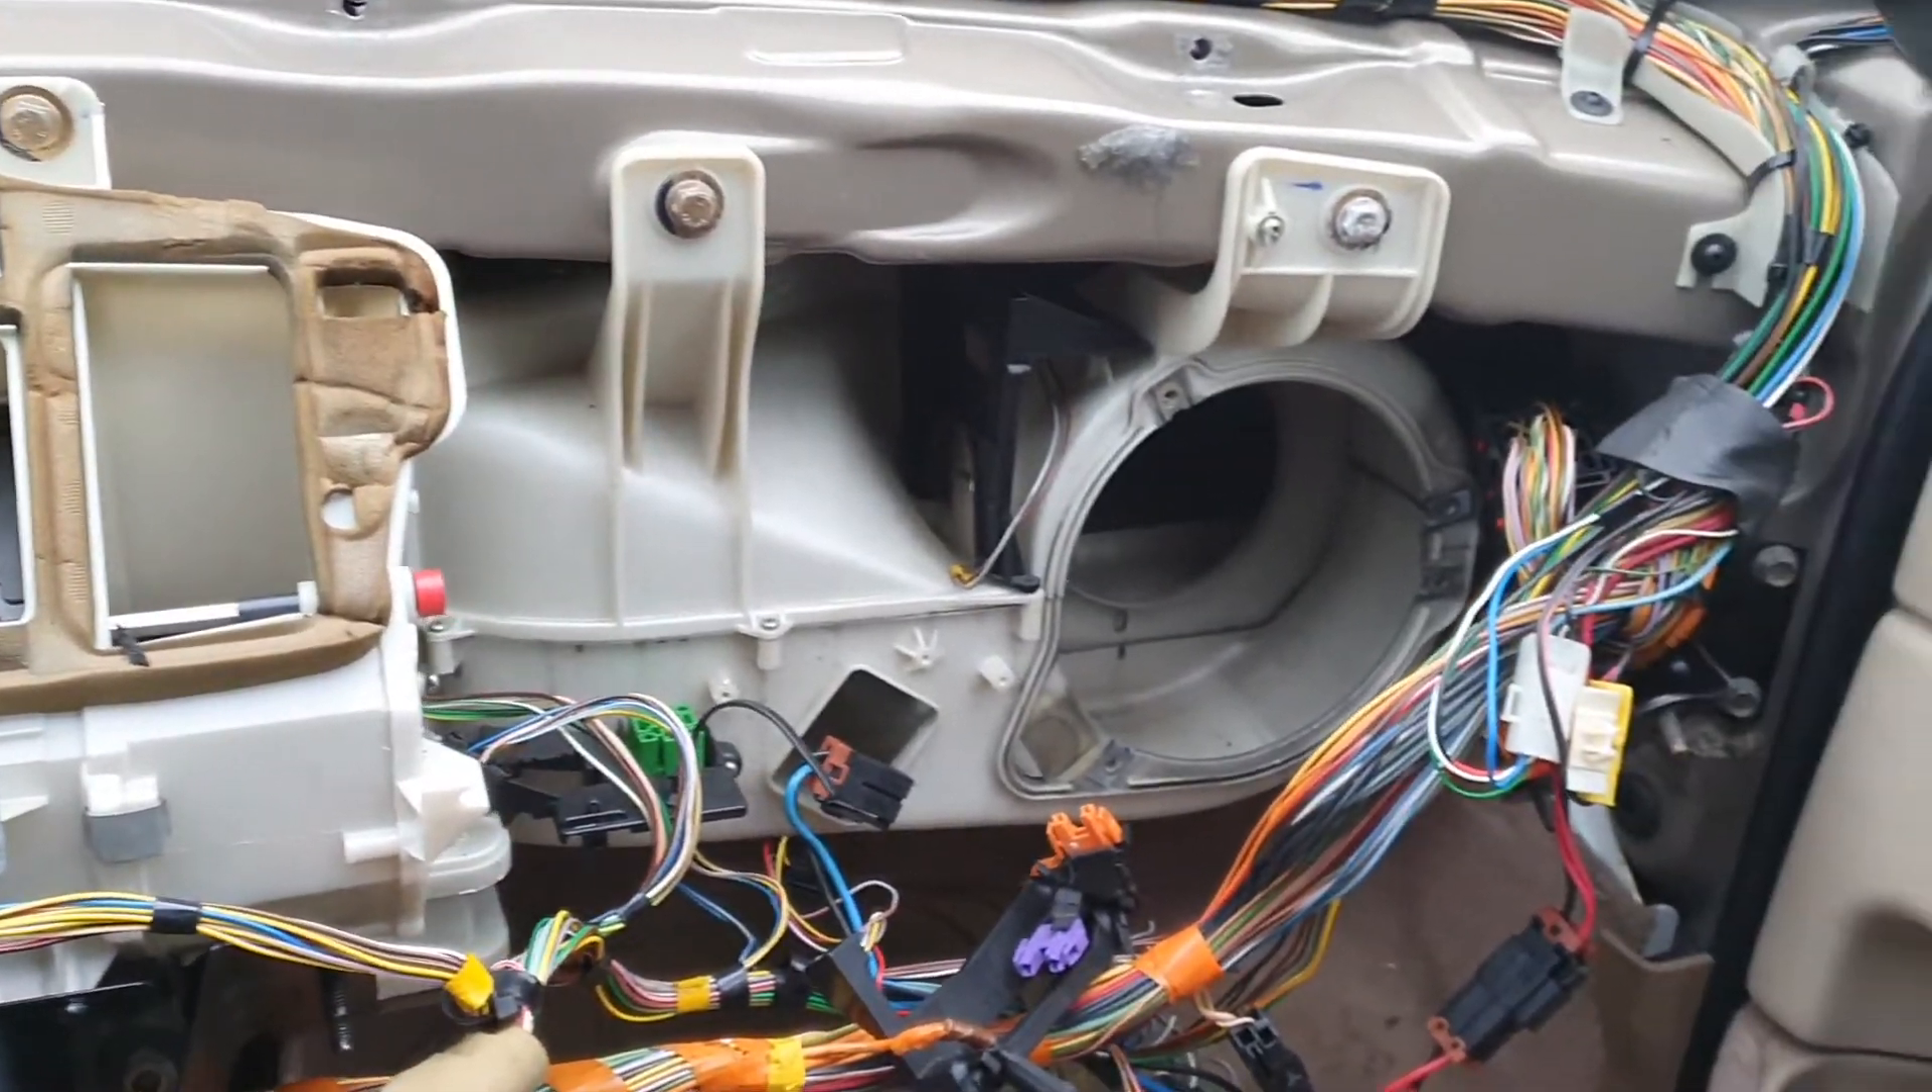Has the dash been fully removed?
Yes.